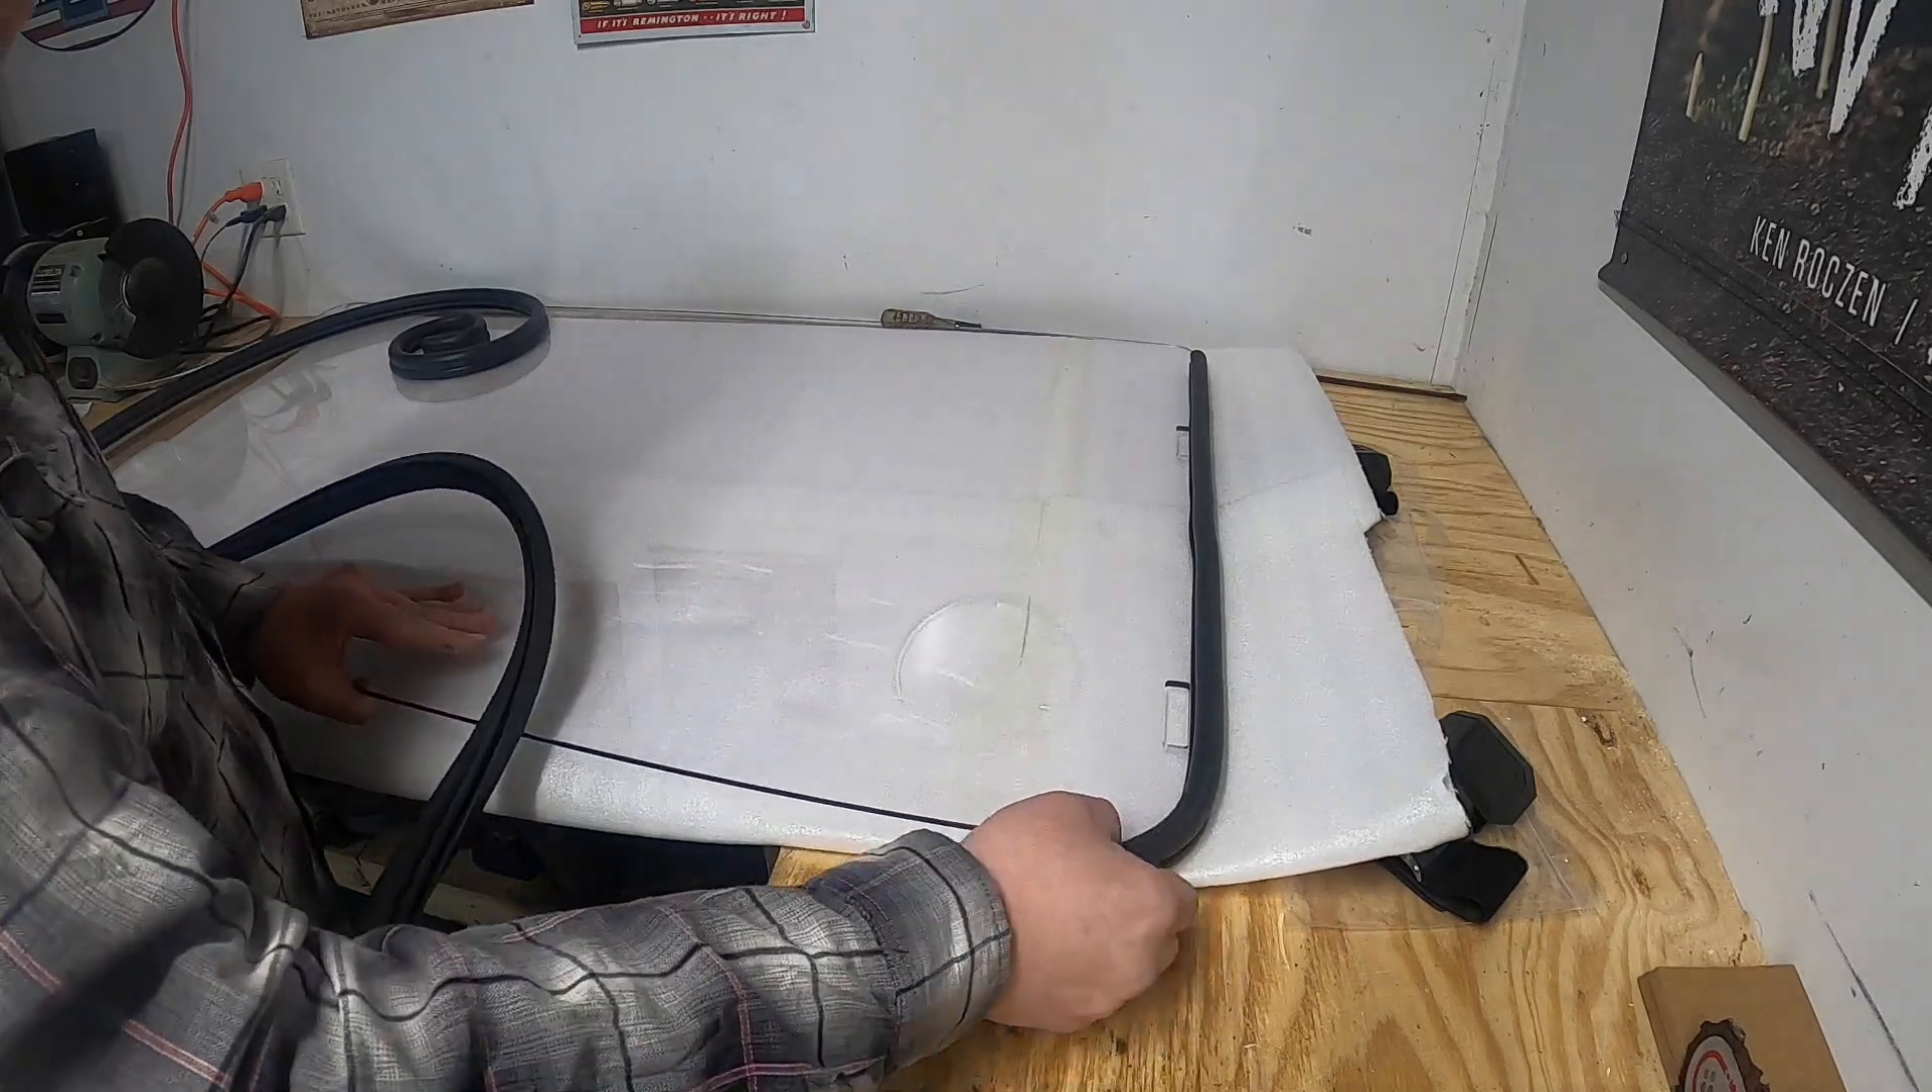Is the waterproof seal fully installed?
No.